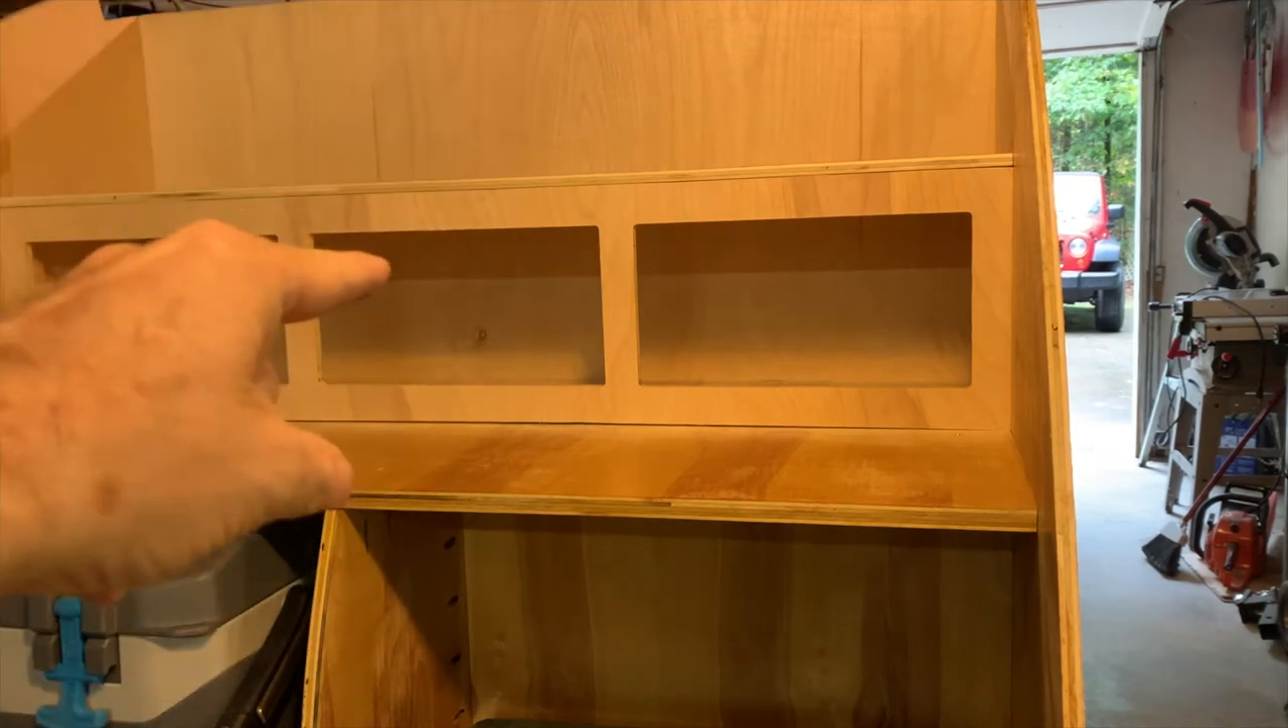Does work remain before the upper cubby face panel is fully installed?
No.